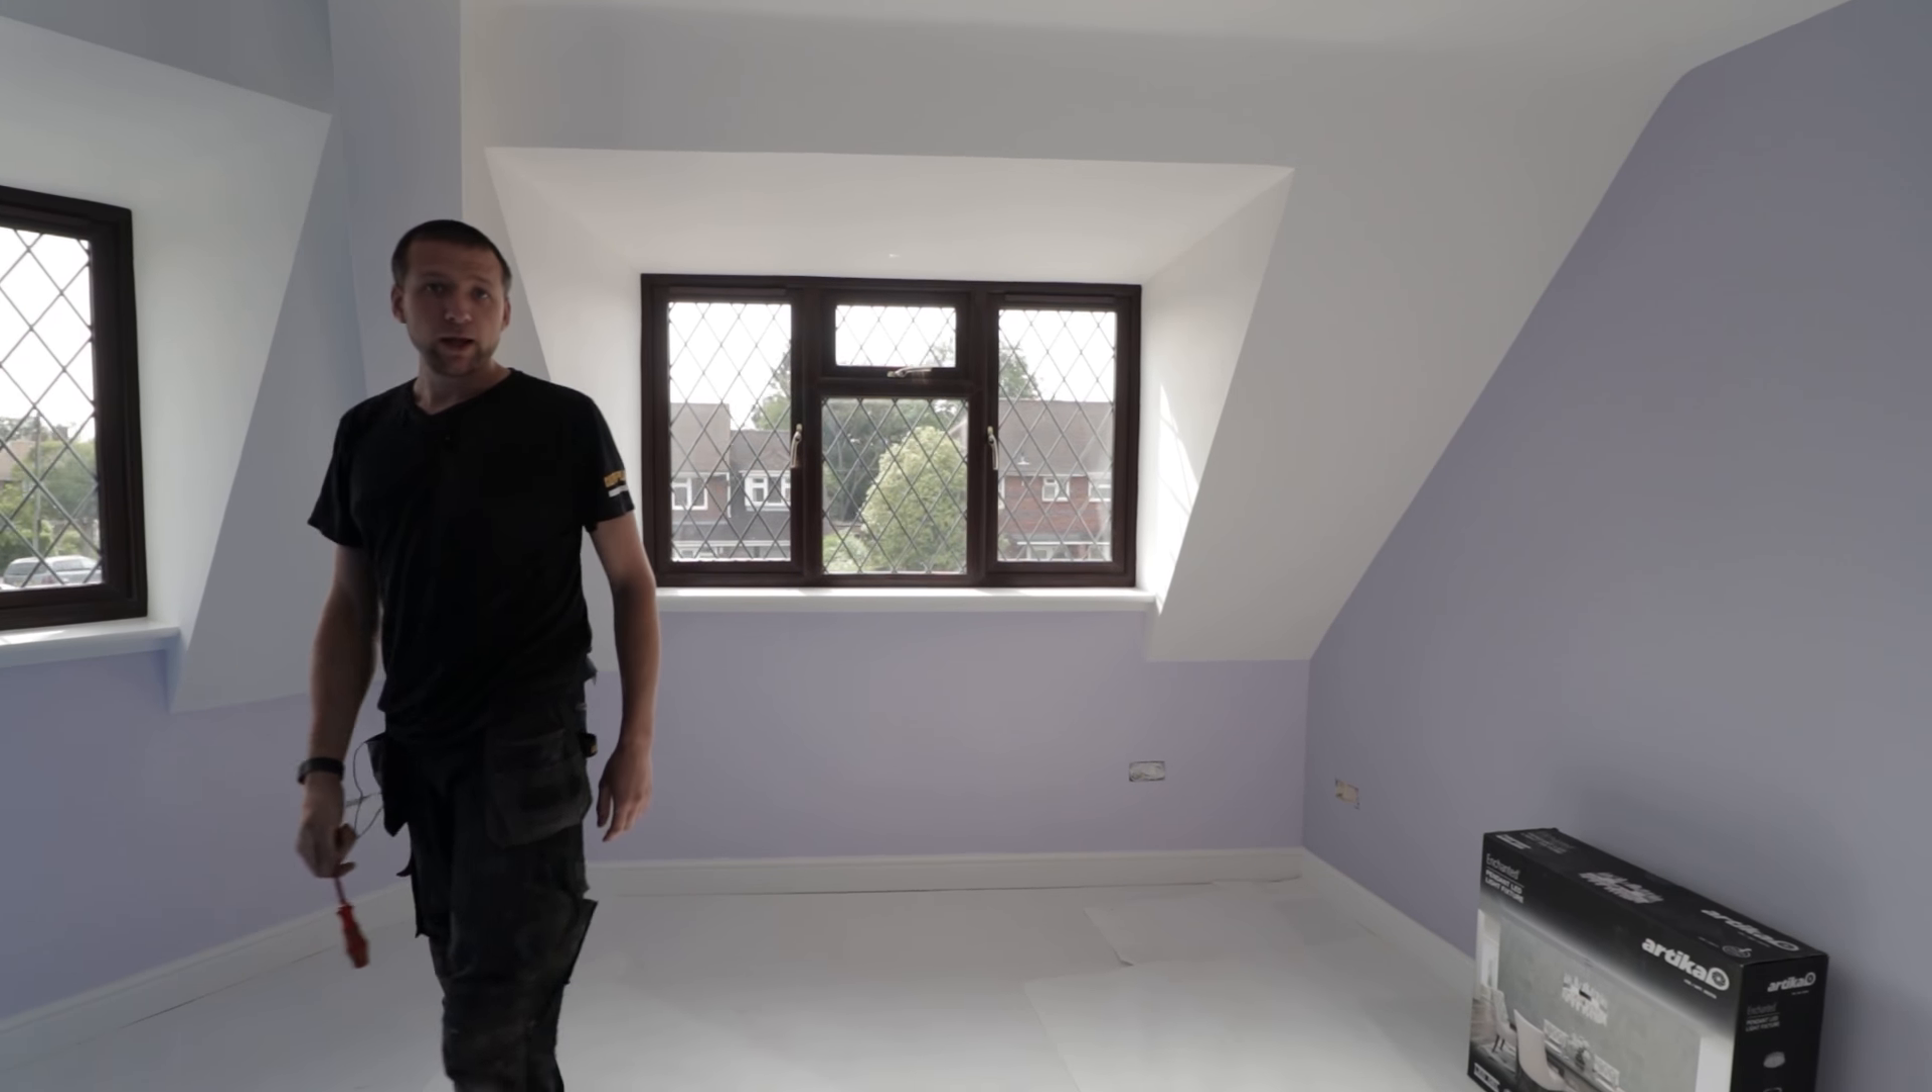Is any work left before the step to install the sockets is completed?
Yes.